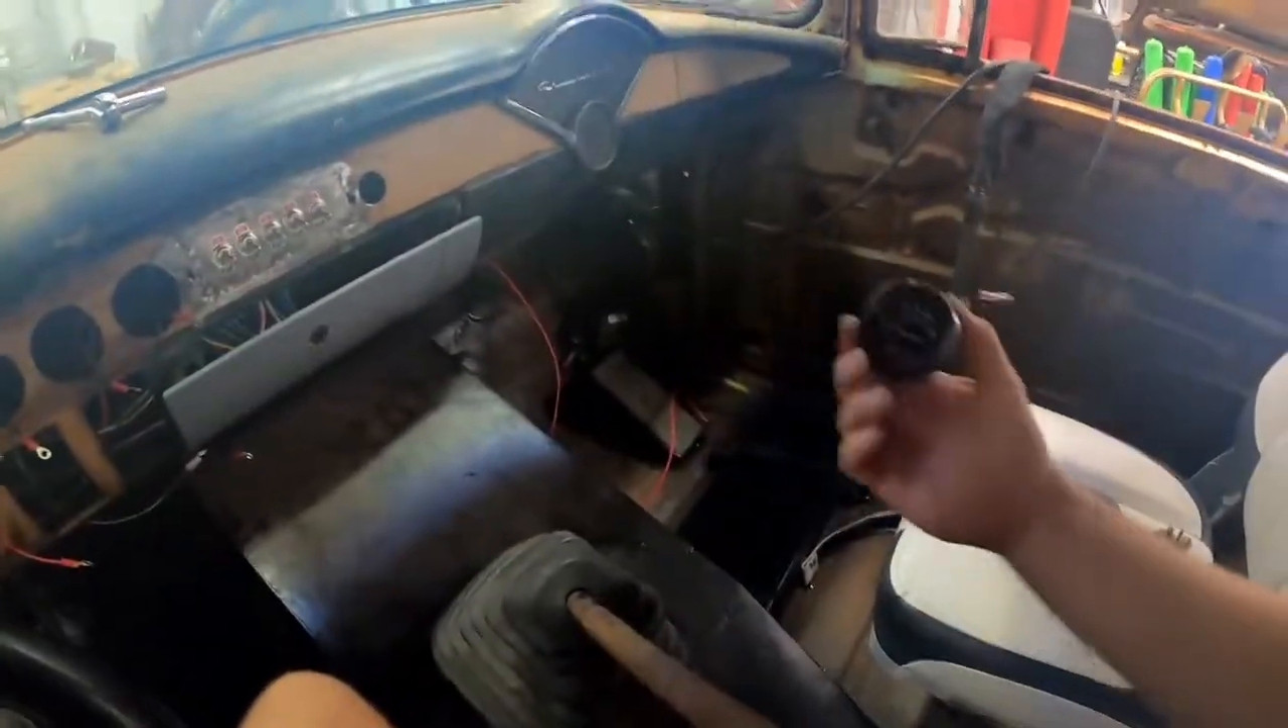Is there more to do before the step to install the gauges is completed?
Yes.